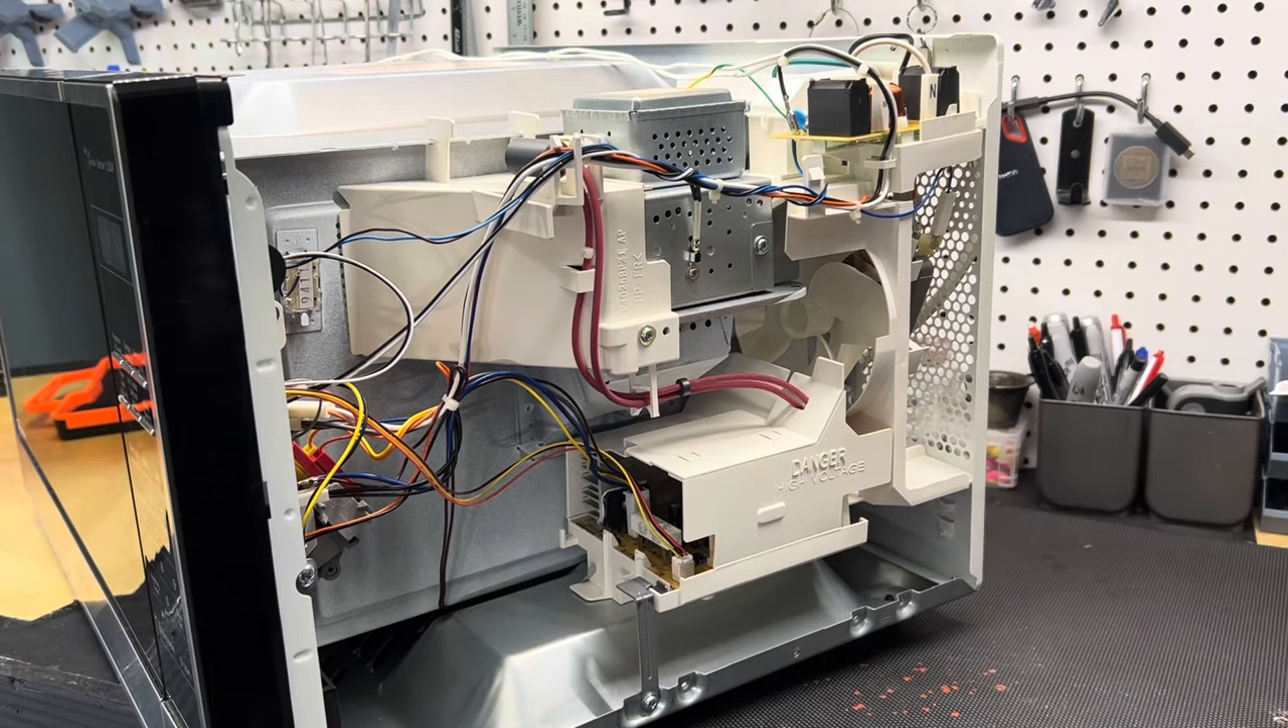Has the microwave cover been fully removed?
Yes.